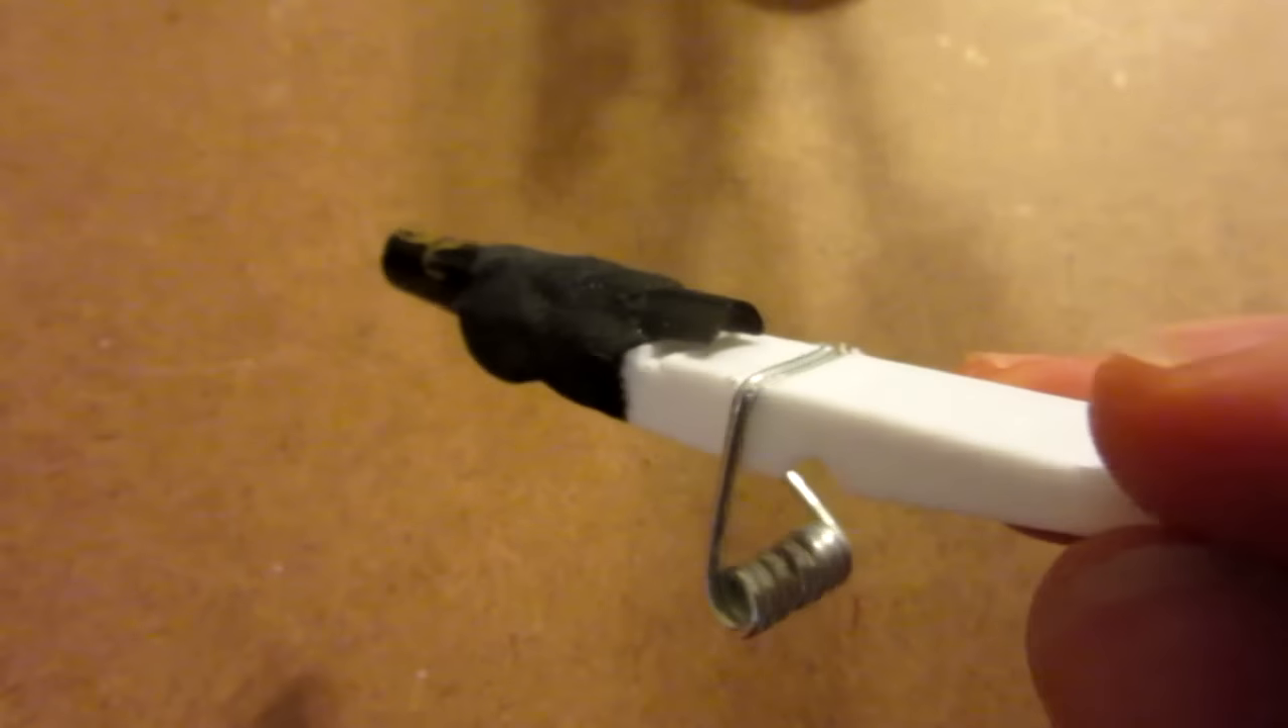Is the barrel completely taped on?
Yes.